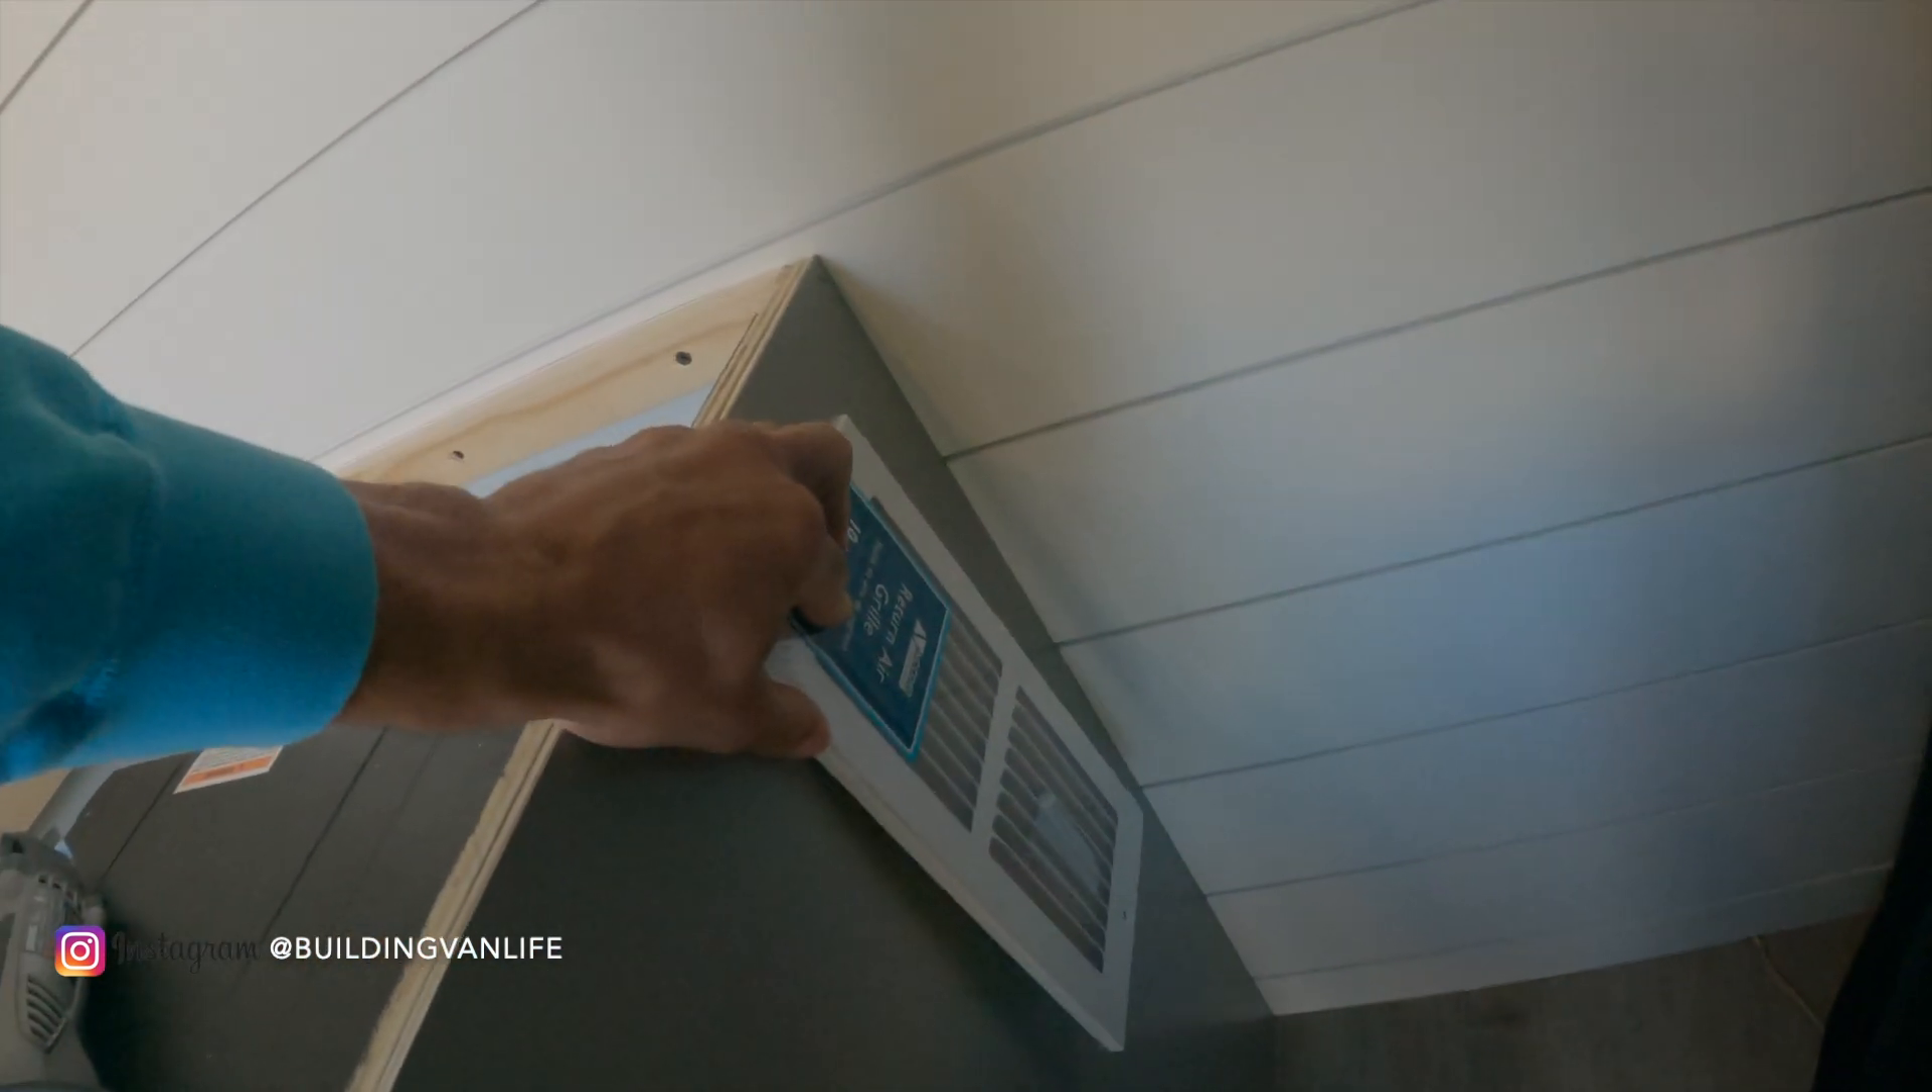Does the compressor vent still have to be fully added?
Yes.